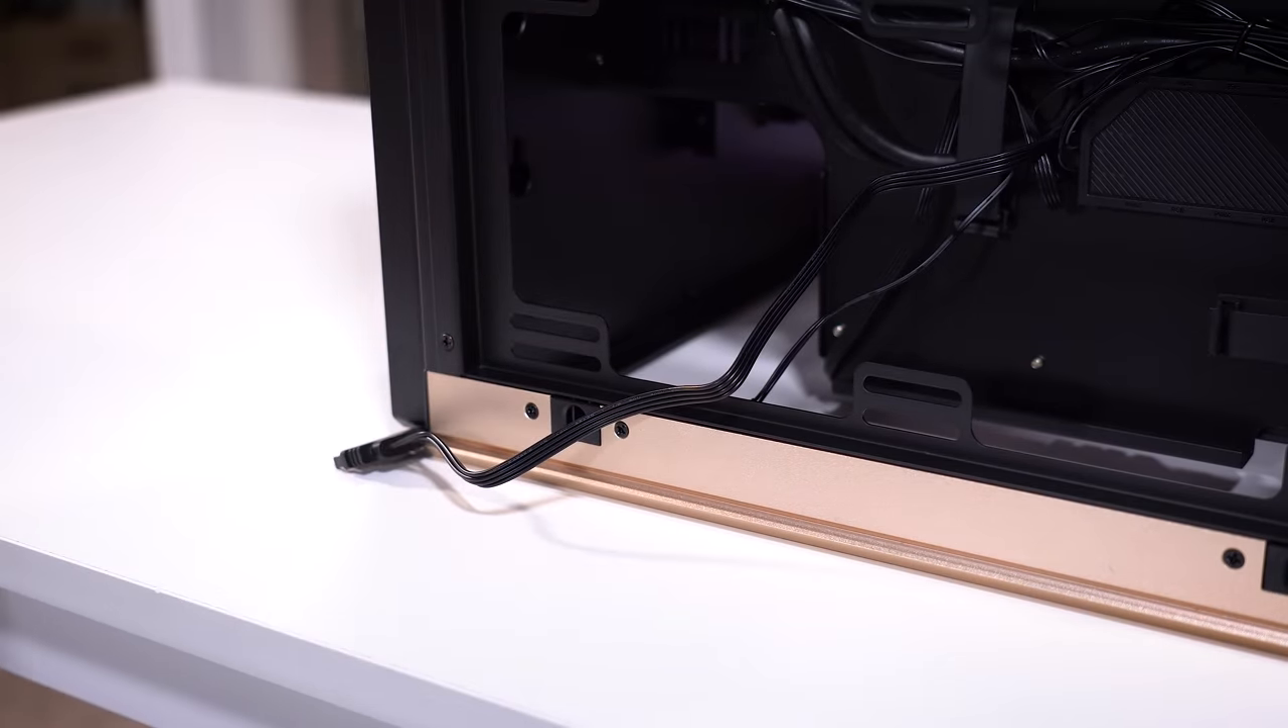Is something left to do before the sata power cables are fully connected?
Yes.